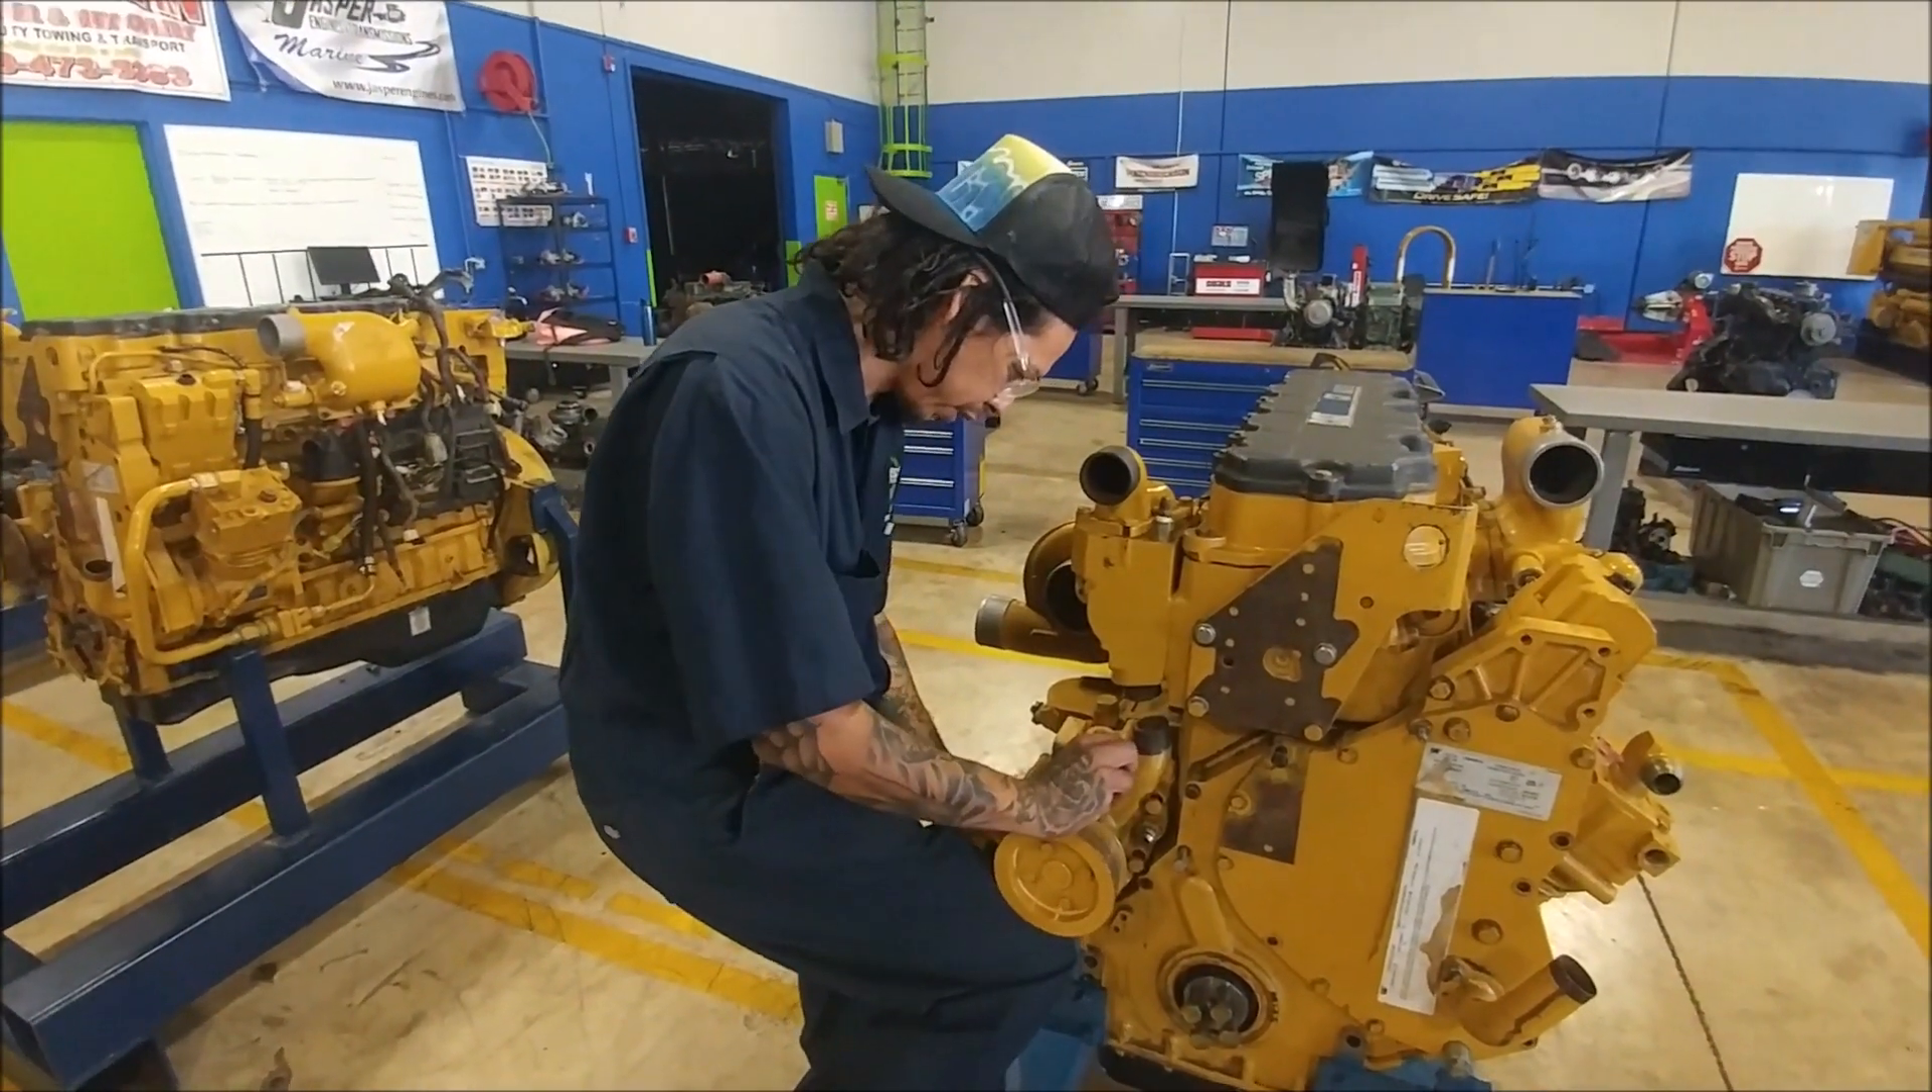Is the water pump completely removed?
No.